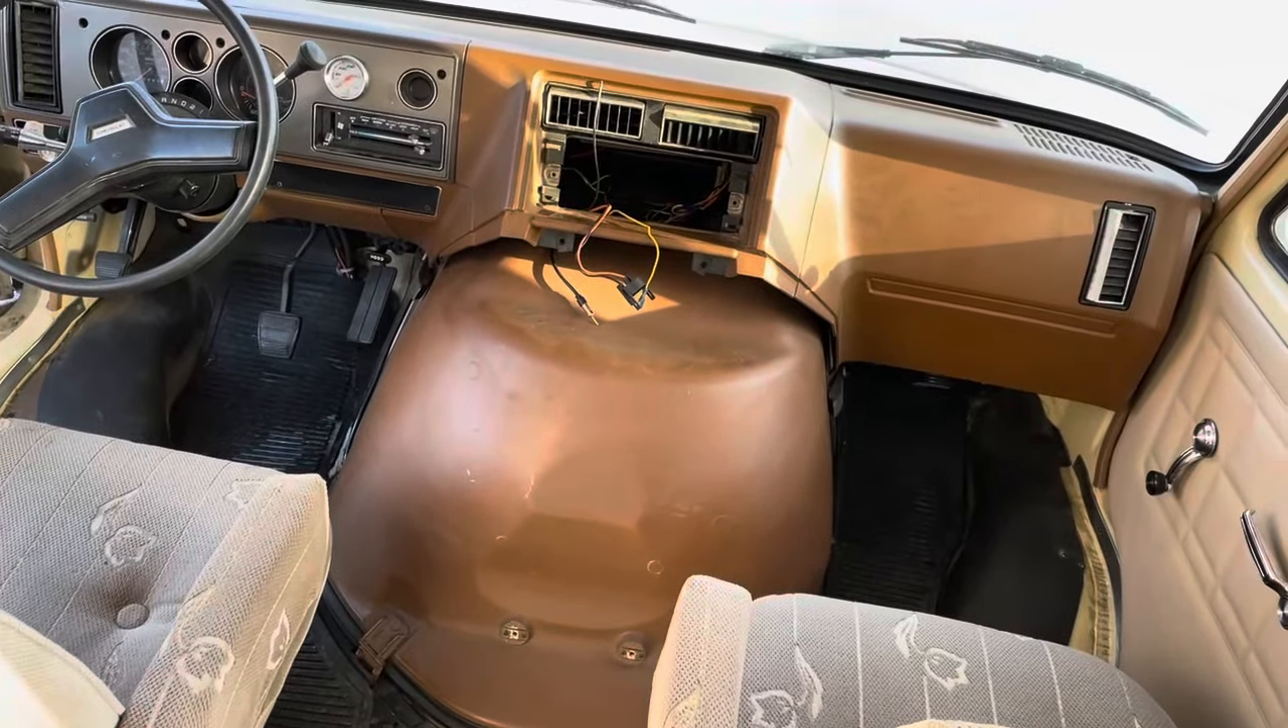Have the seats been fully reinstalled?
Yes.